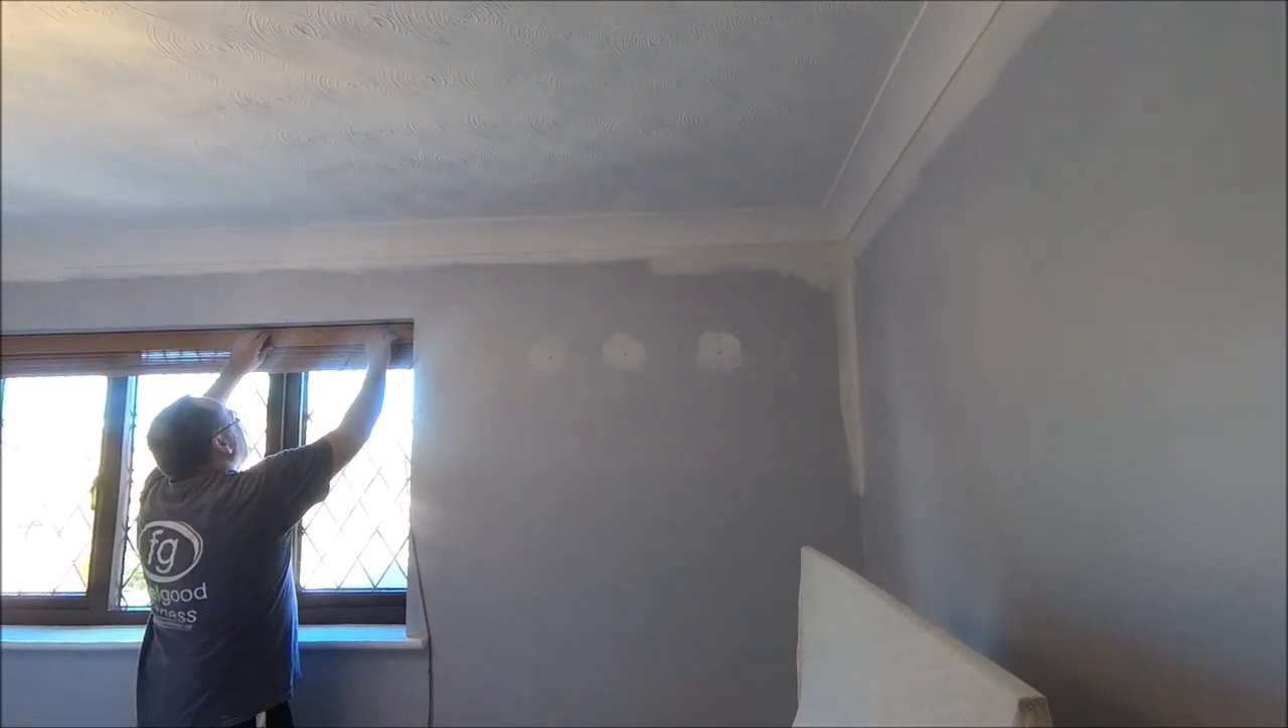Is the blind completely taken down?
No.